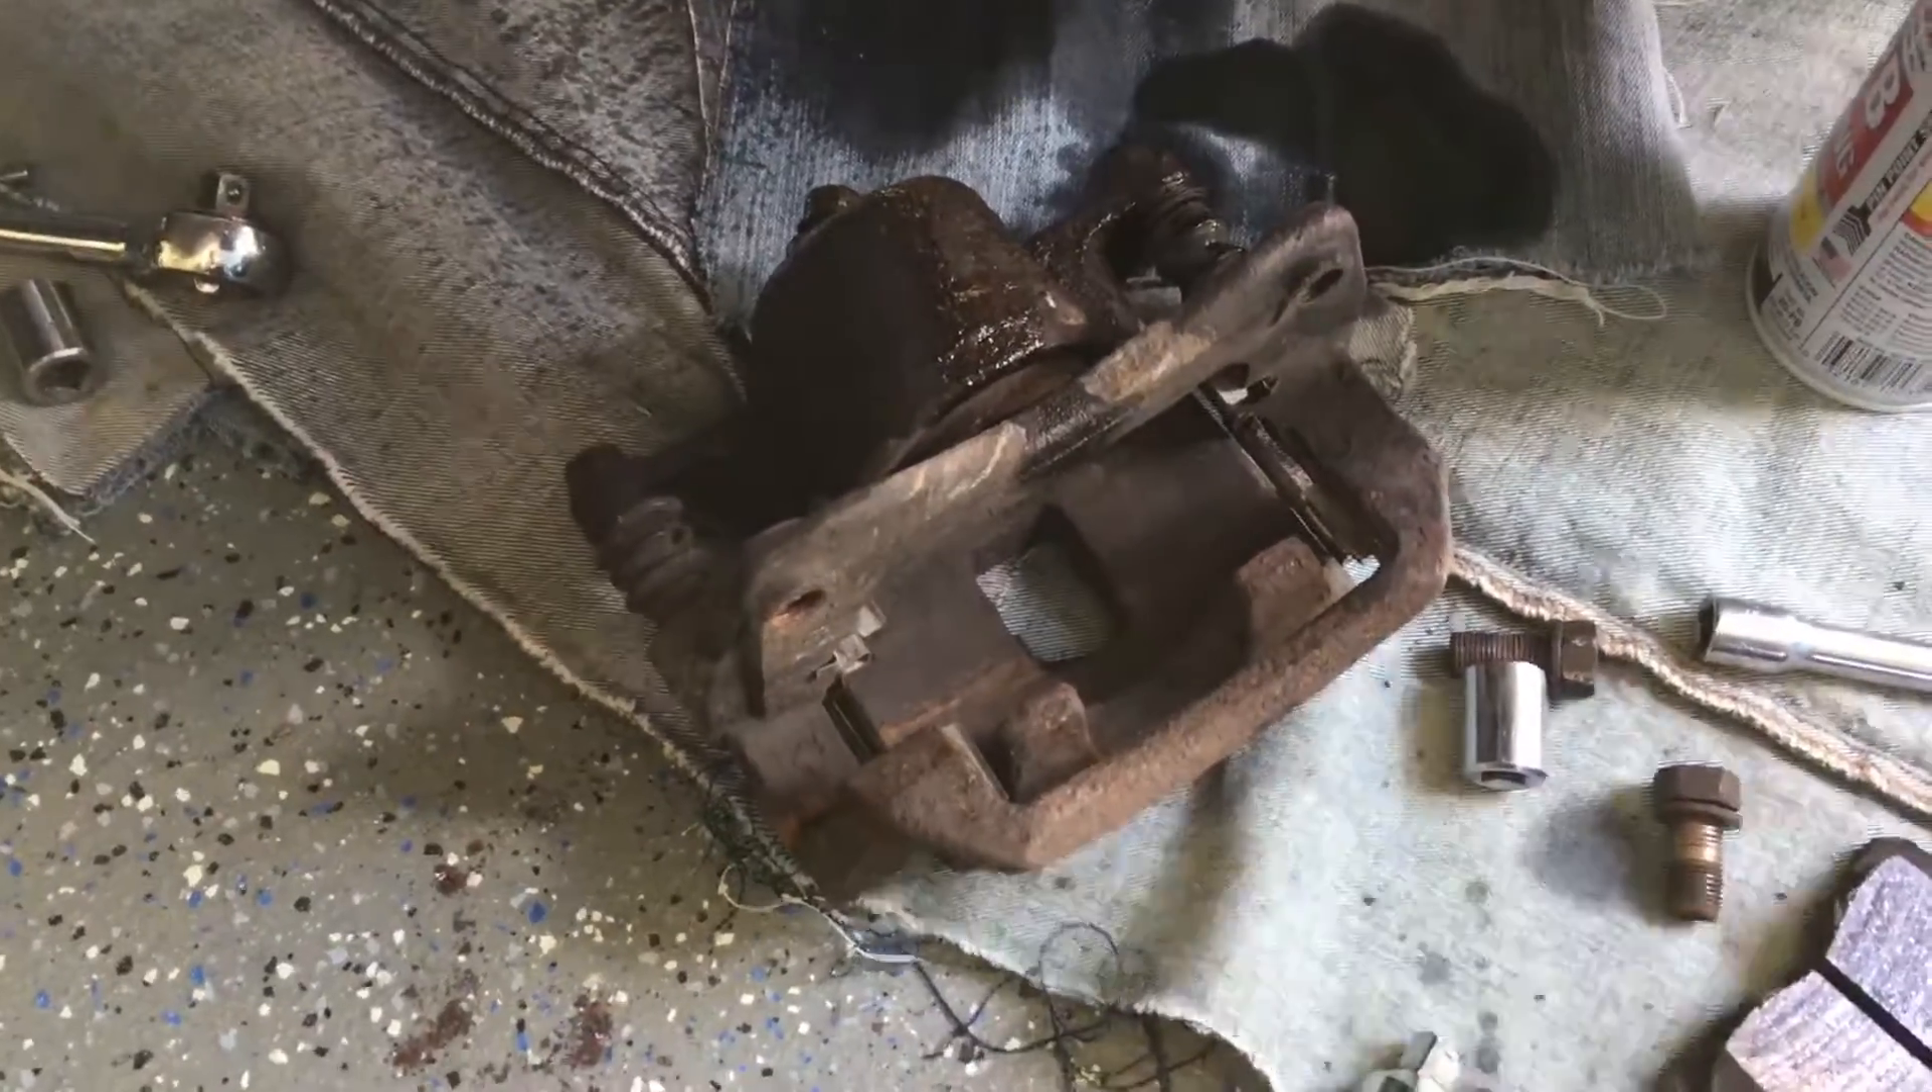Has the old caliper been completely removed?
Yes.